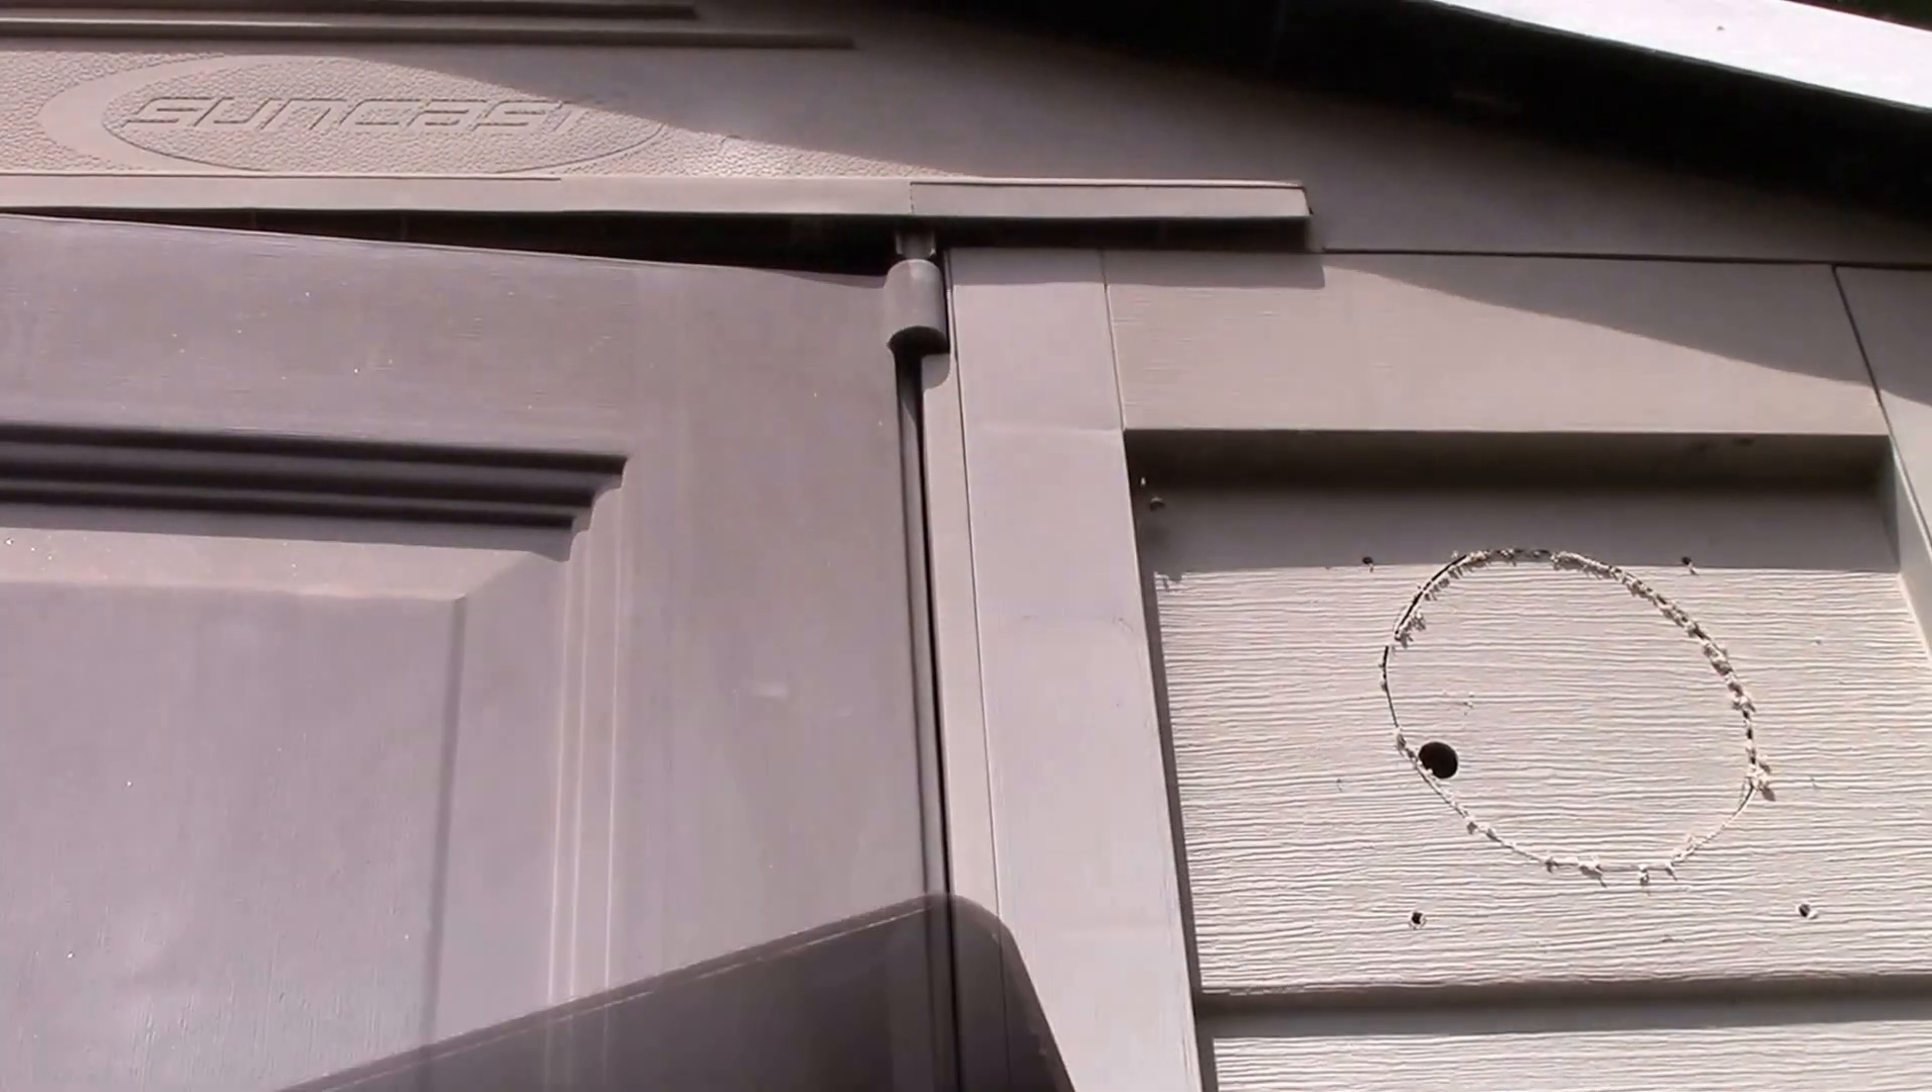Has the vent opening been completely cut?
No.